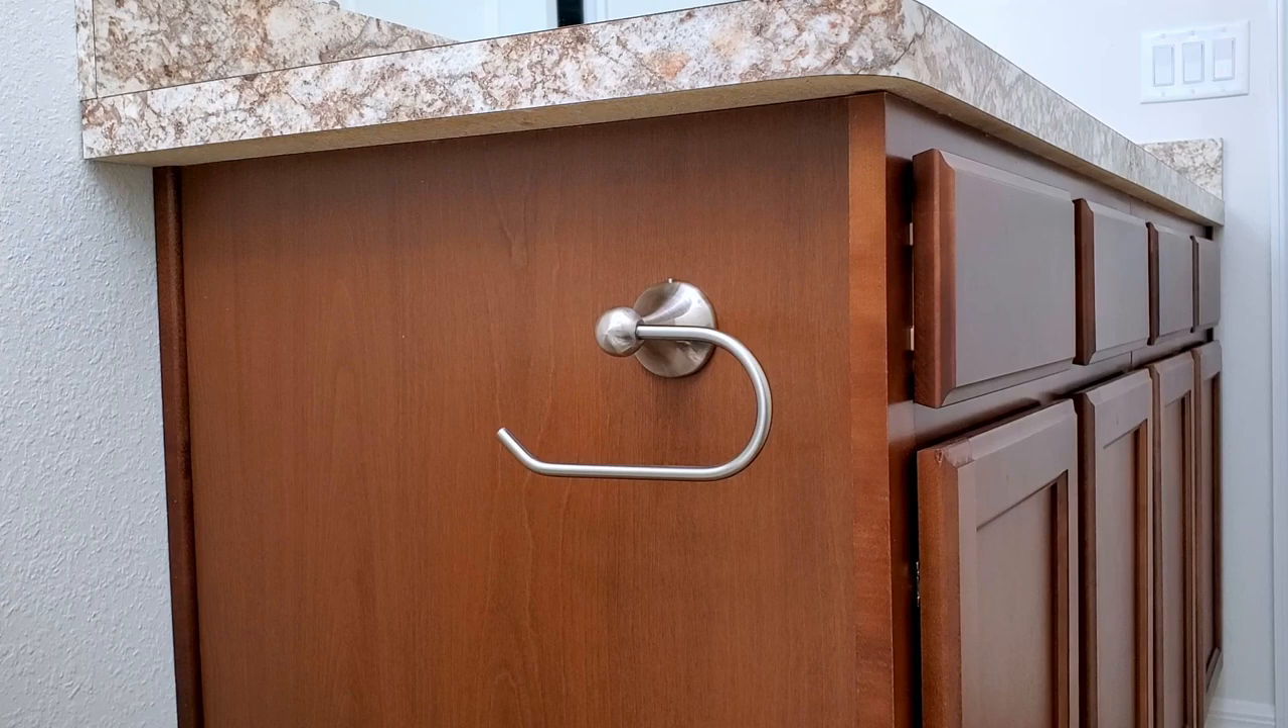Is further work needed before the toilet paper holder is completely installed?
No.